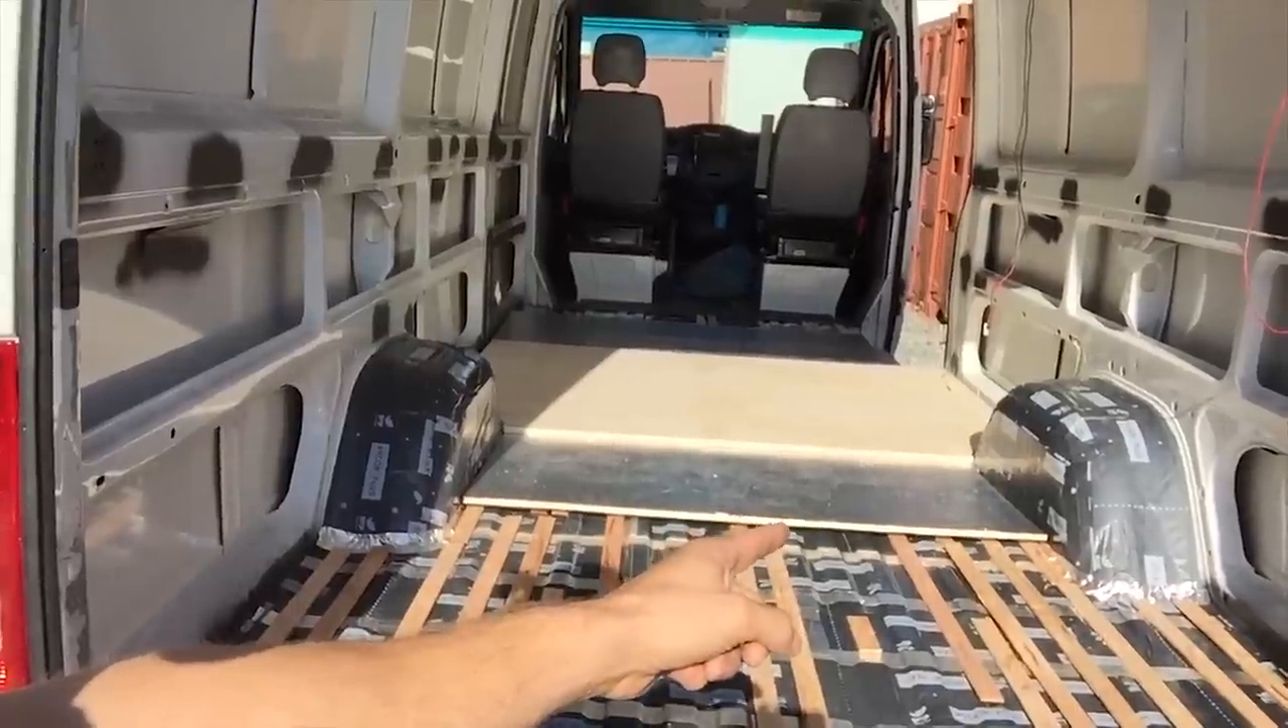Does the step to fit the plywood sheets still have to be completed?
Yes.